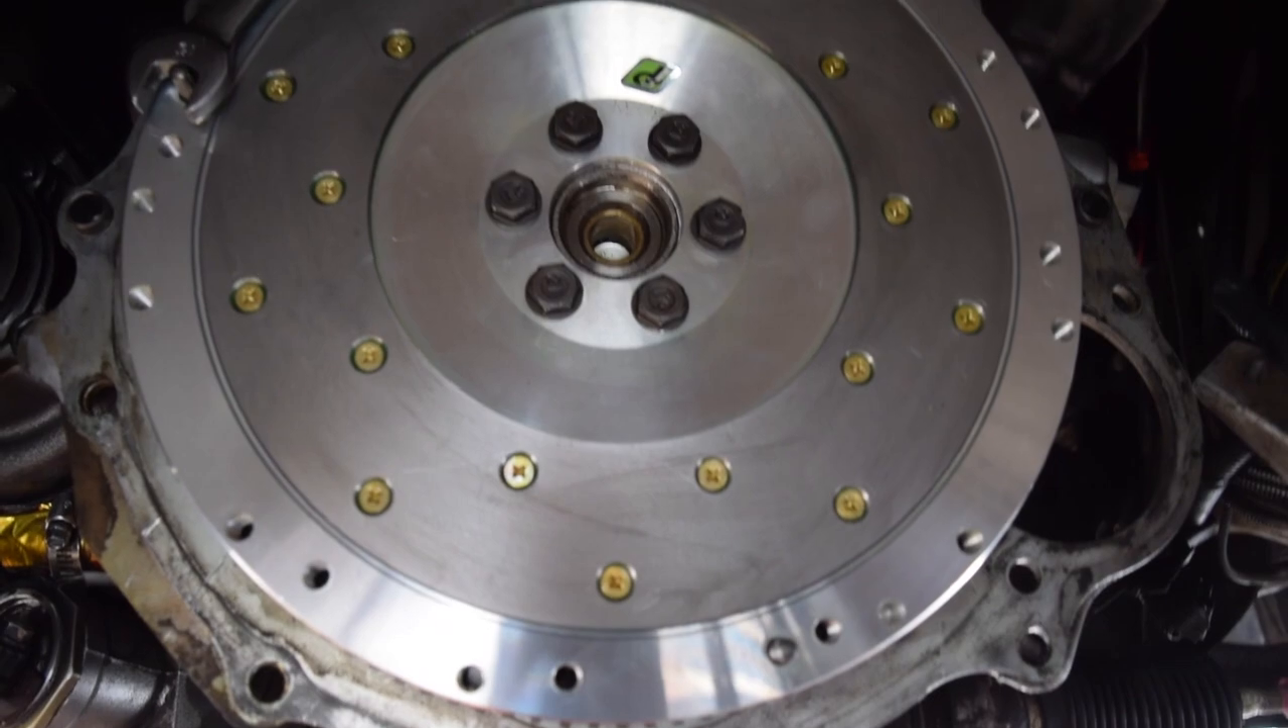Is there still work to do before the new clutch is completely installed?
Yes.